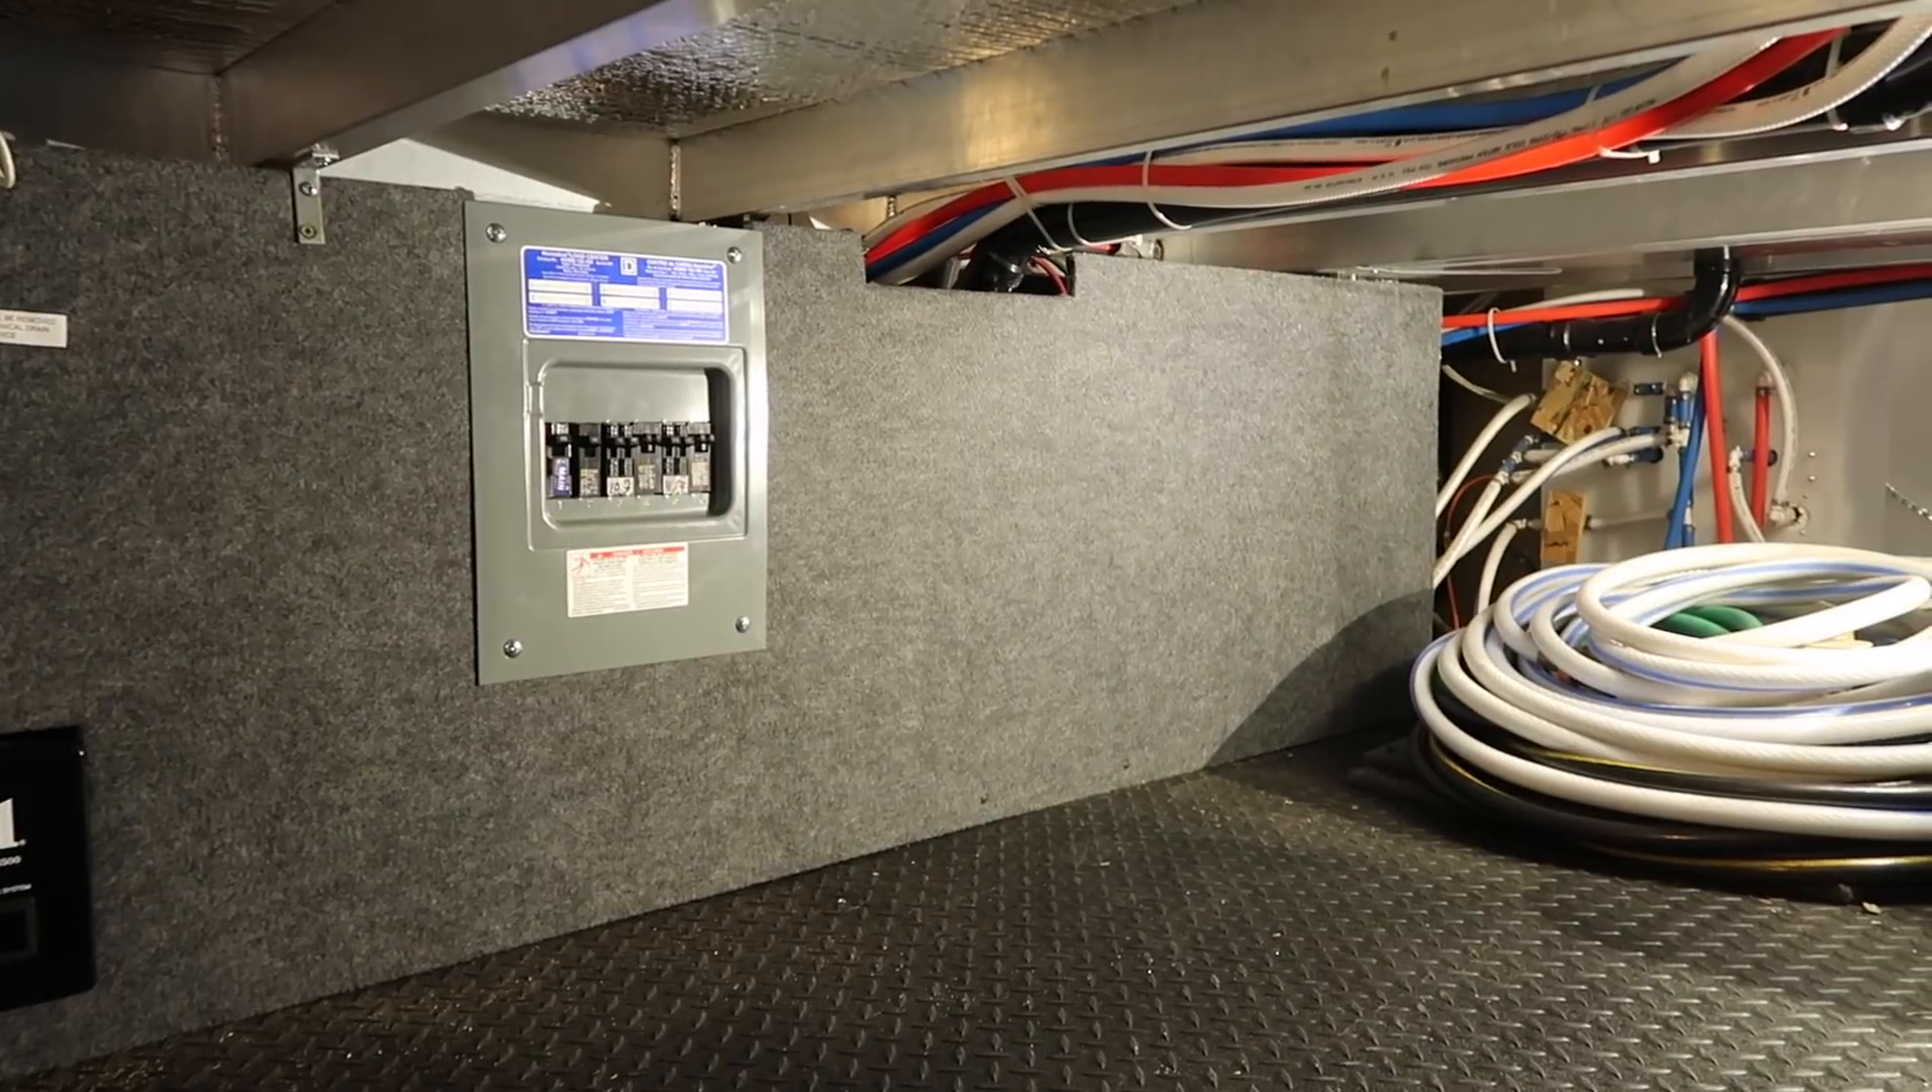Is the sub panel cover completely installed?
Yes.